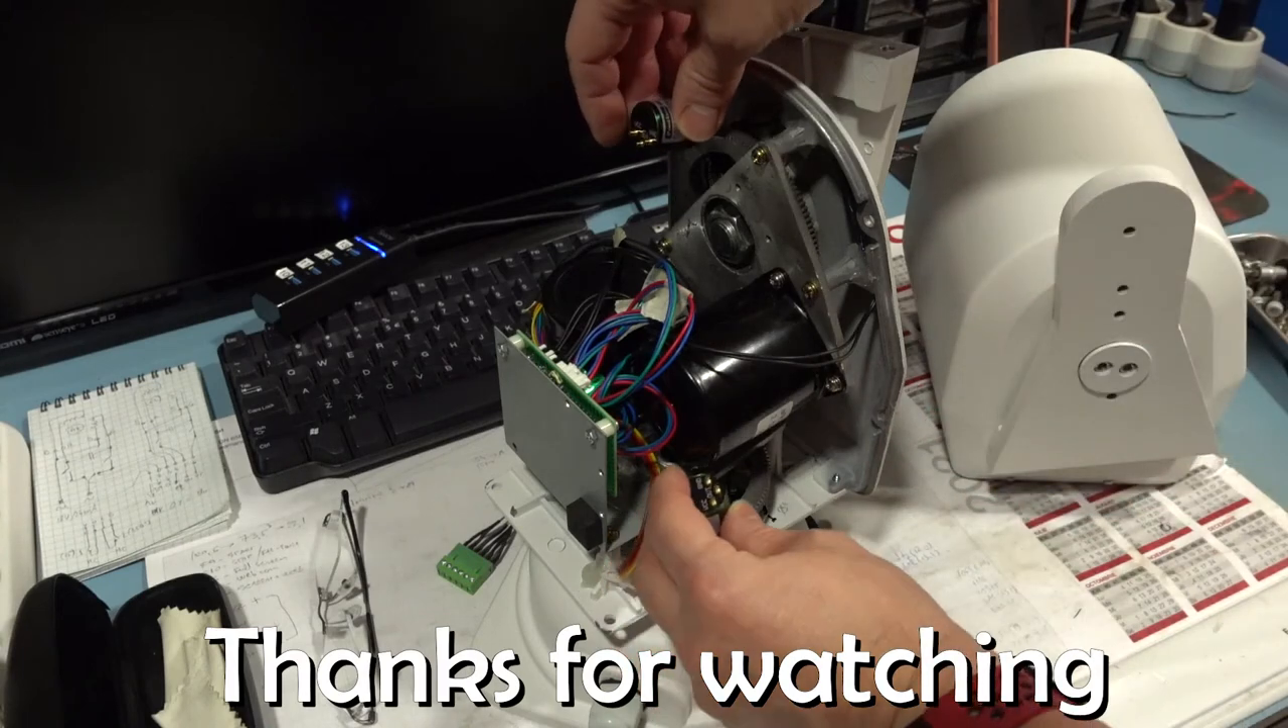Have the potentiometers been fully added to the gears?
No.